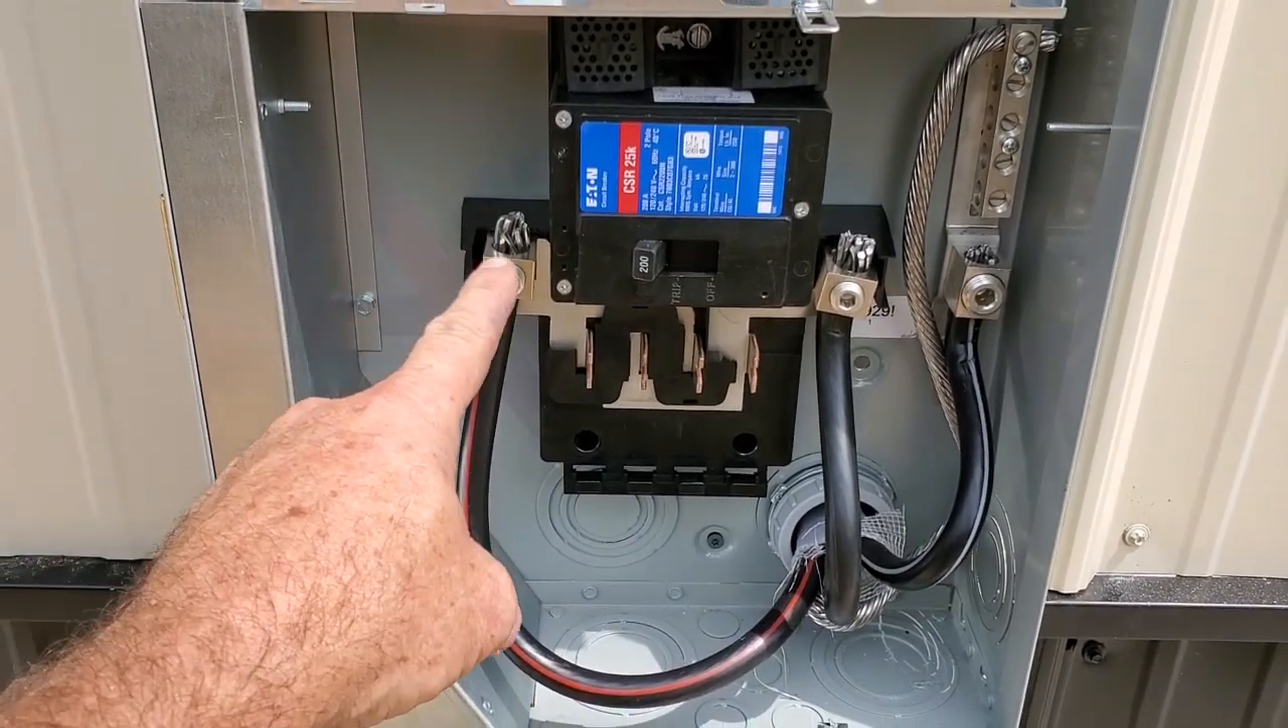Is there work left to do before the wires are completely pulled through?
No.